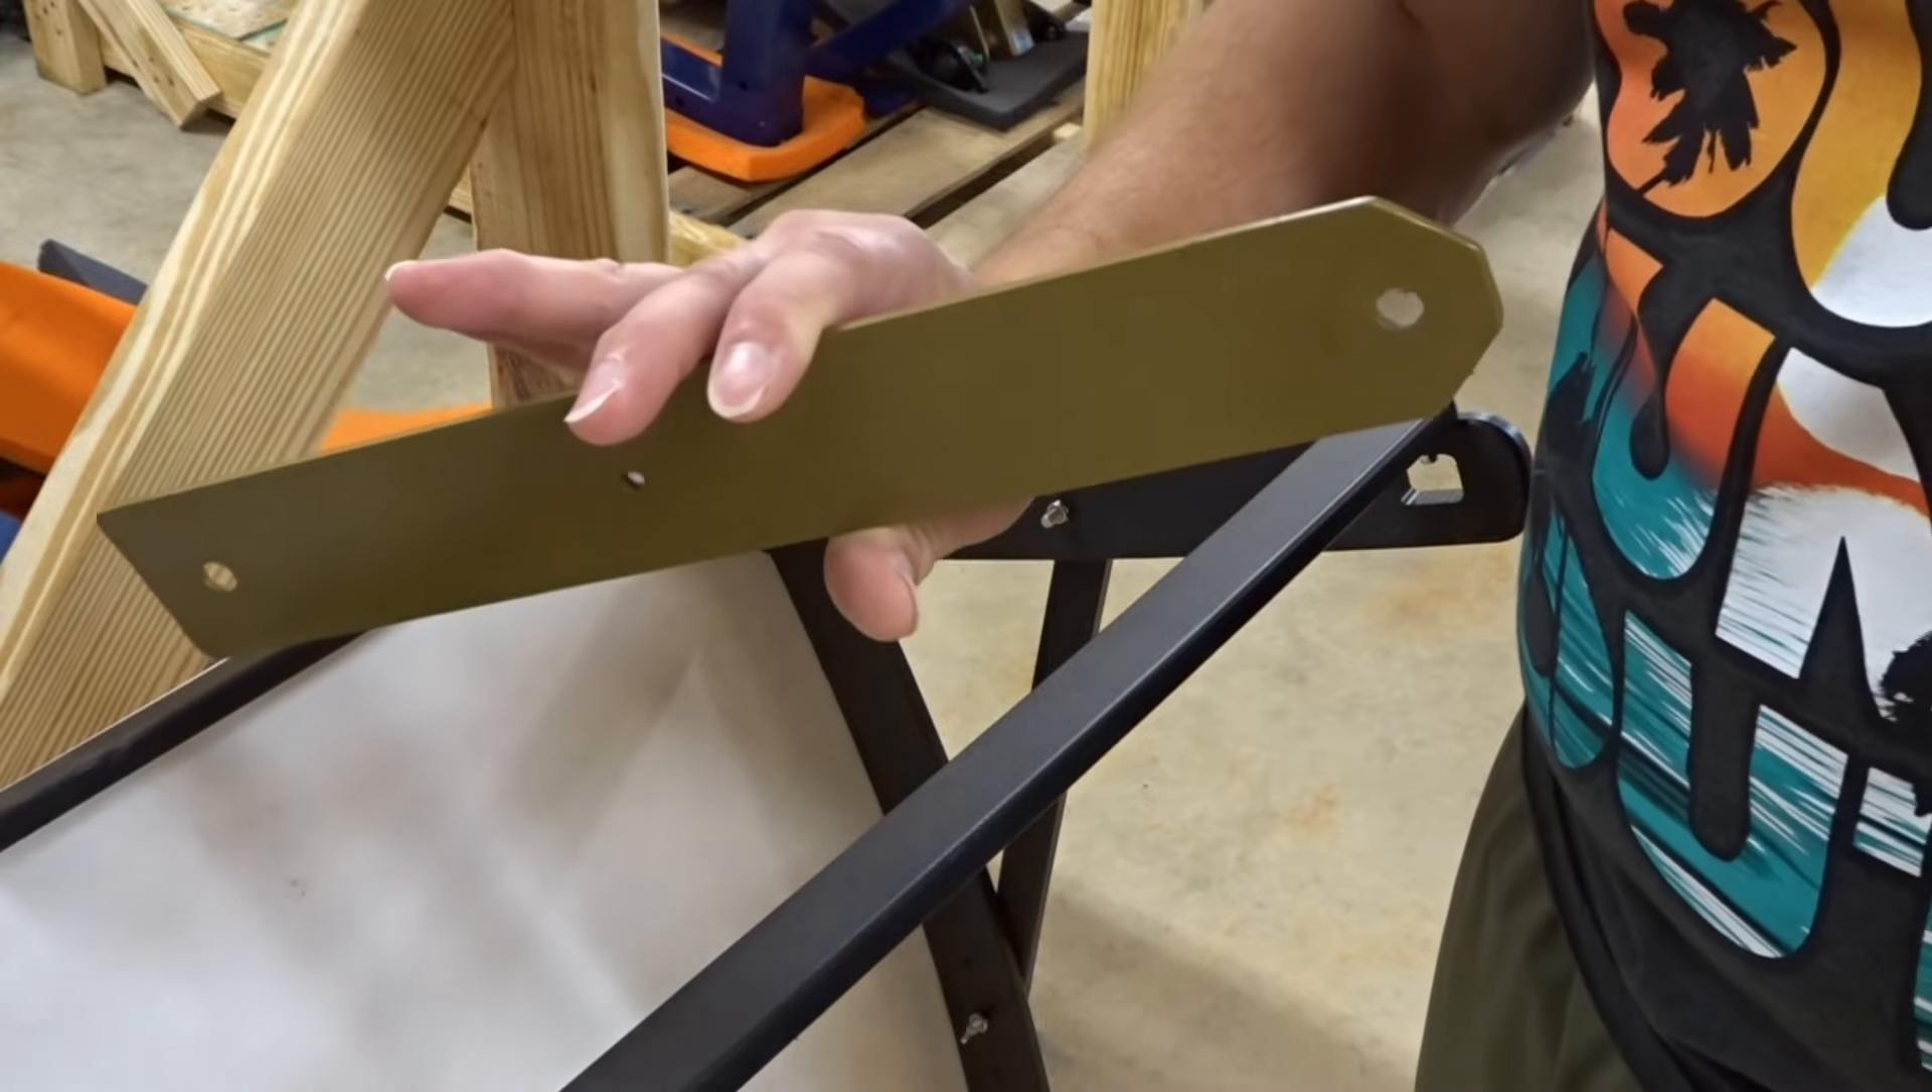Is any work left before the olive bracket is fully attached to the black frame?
Yes.